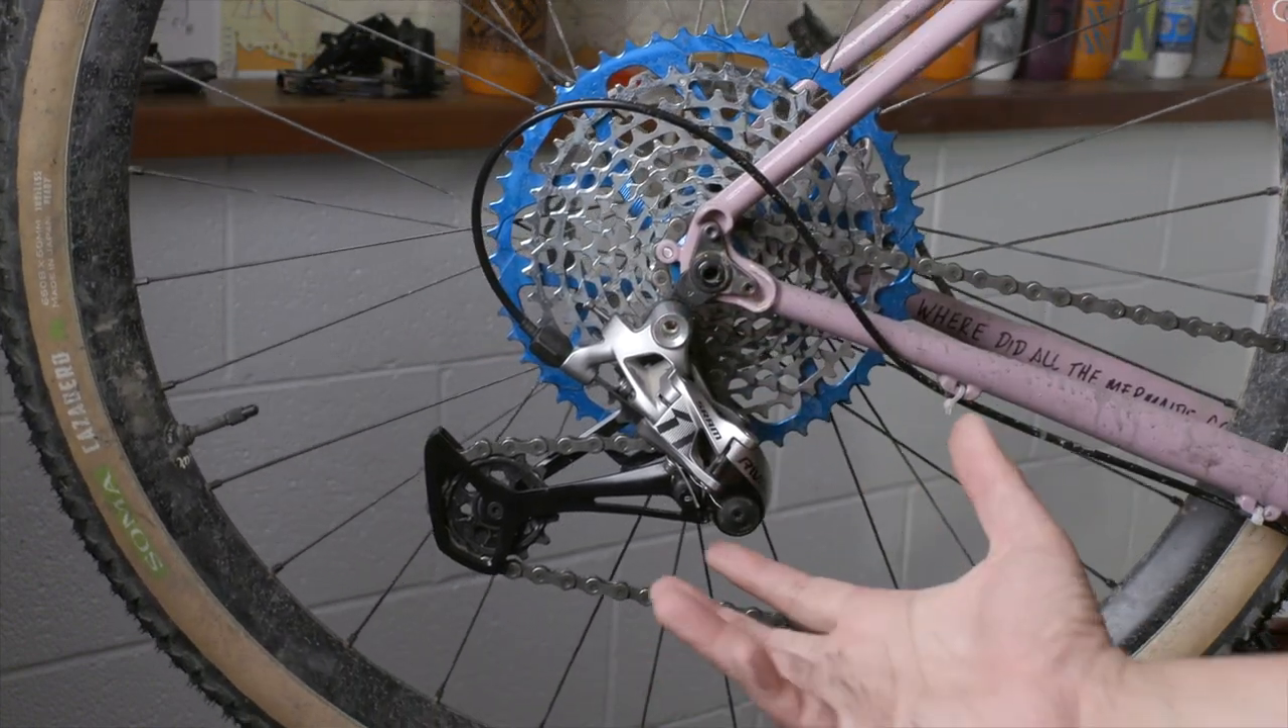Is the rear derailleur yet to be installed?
No.